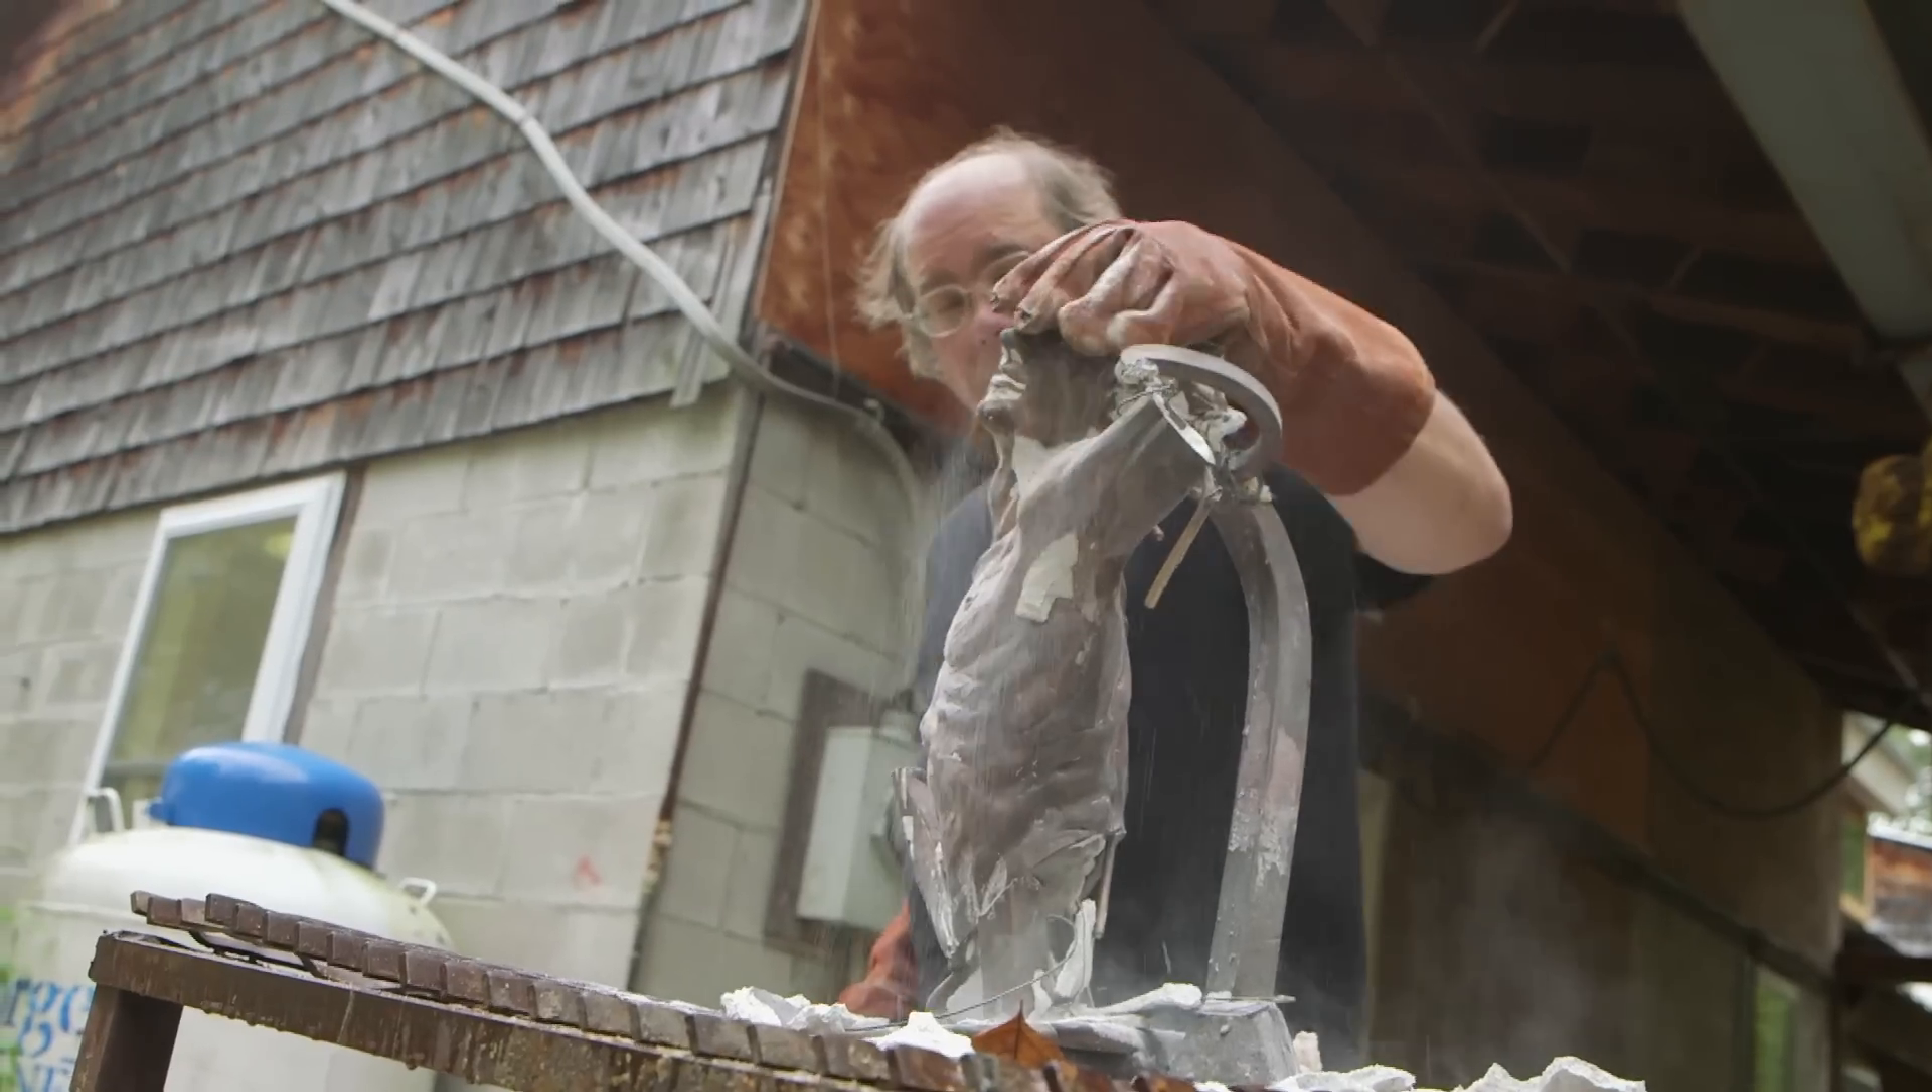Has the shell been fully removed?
No.